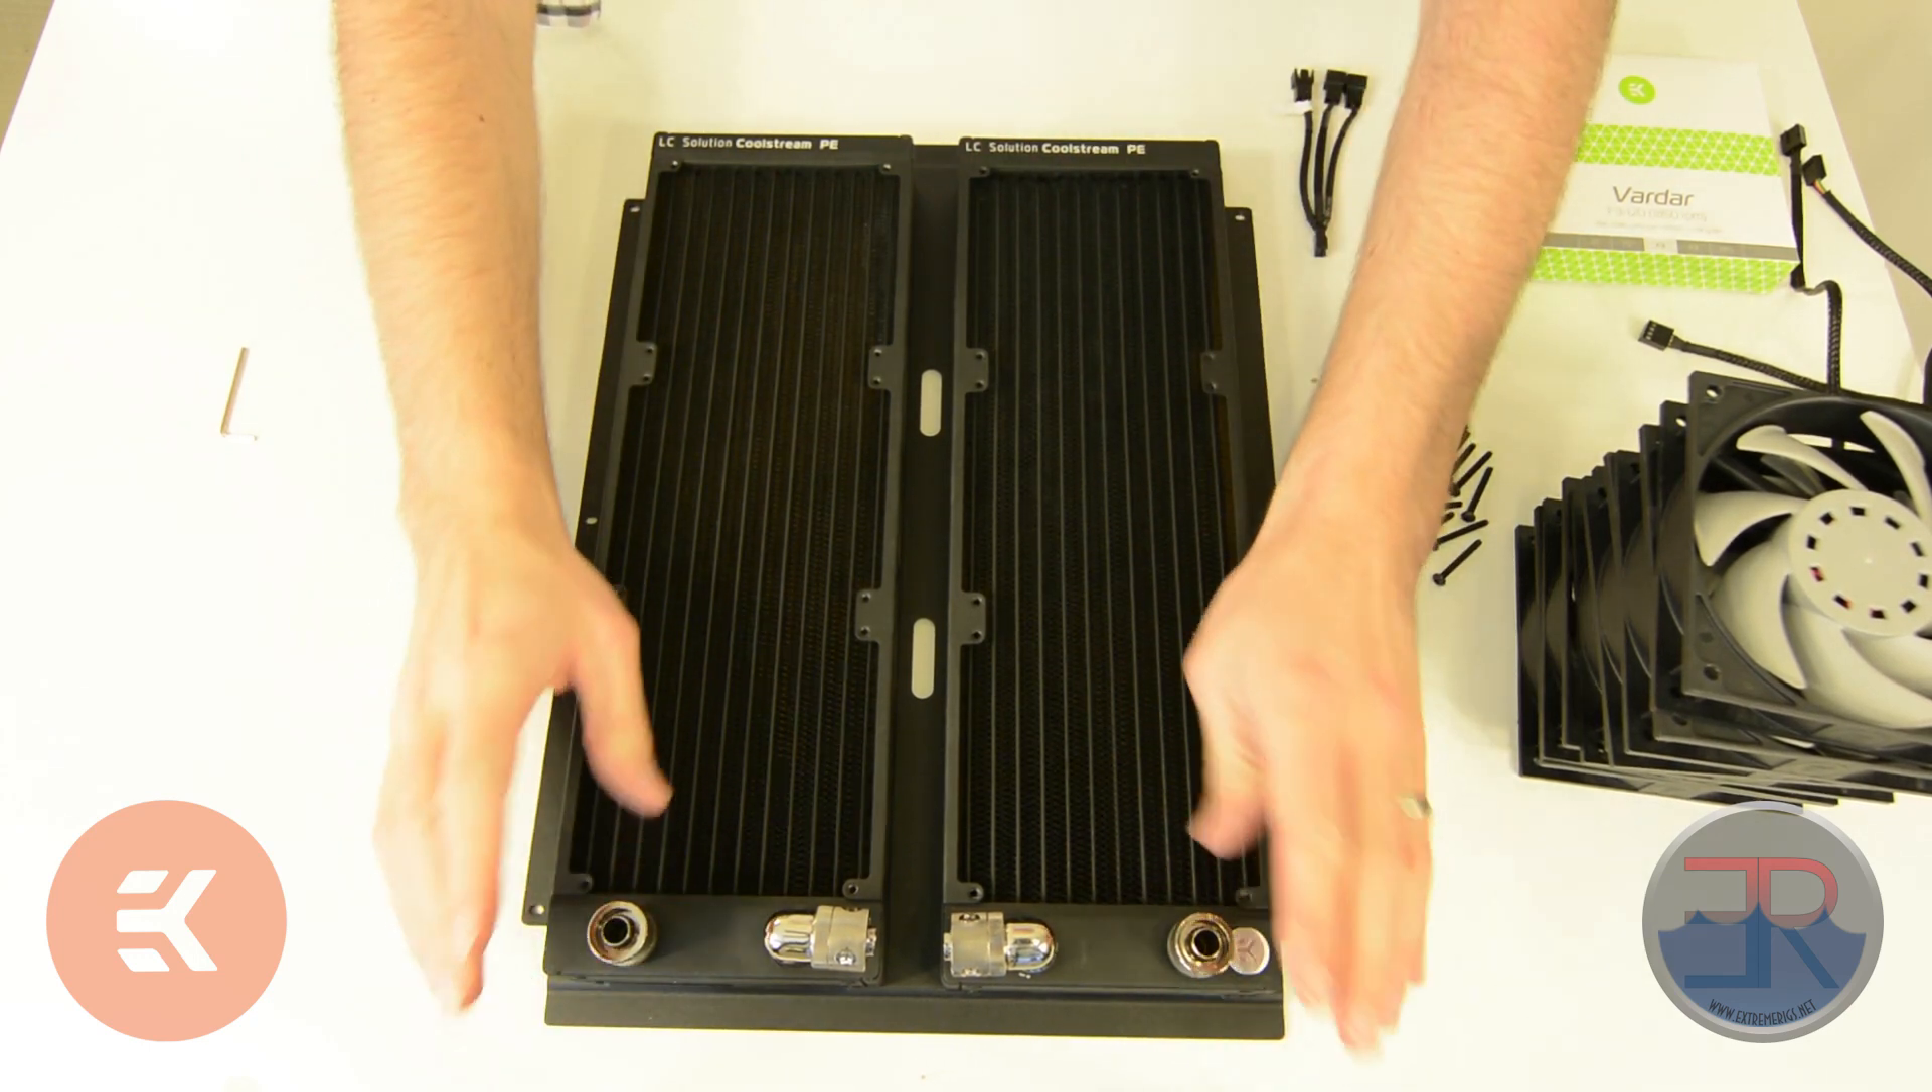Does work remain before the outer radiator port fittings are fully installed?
No.